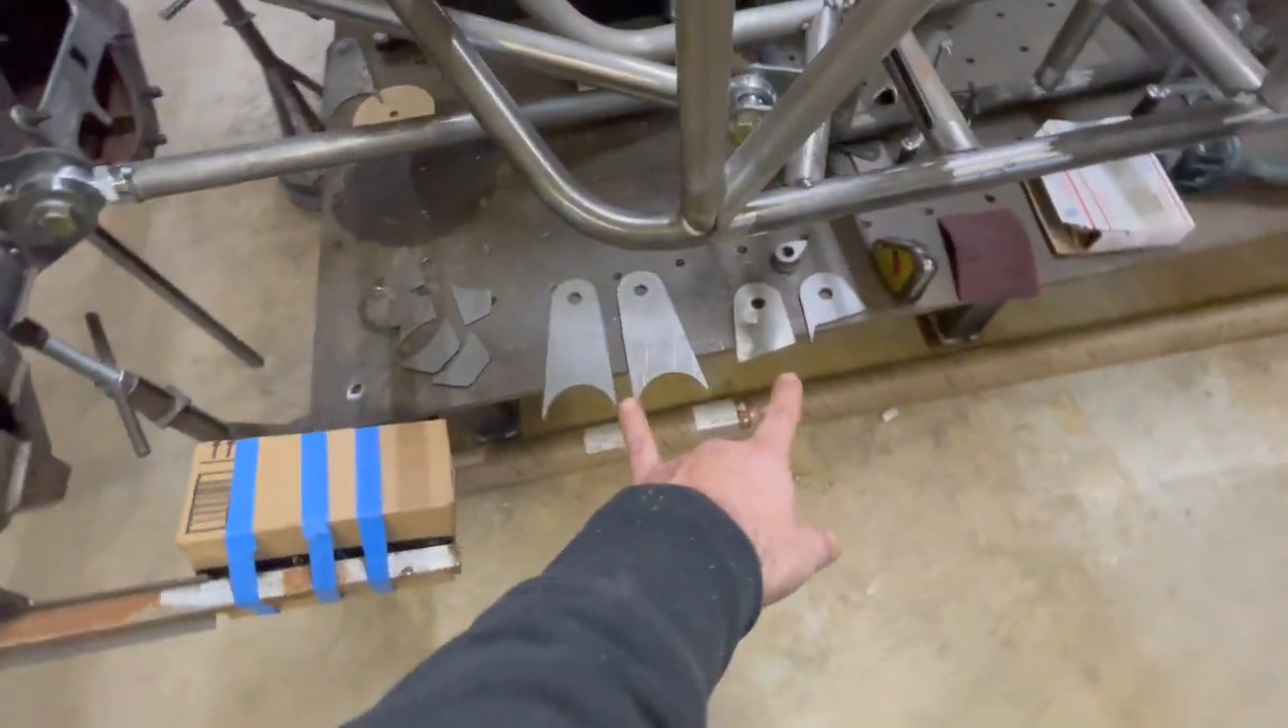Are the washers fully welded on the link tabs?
No.